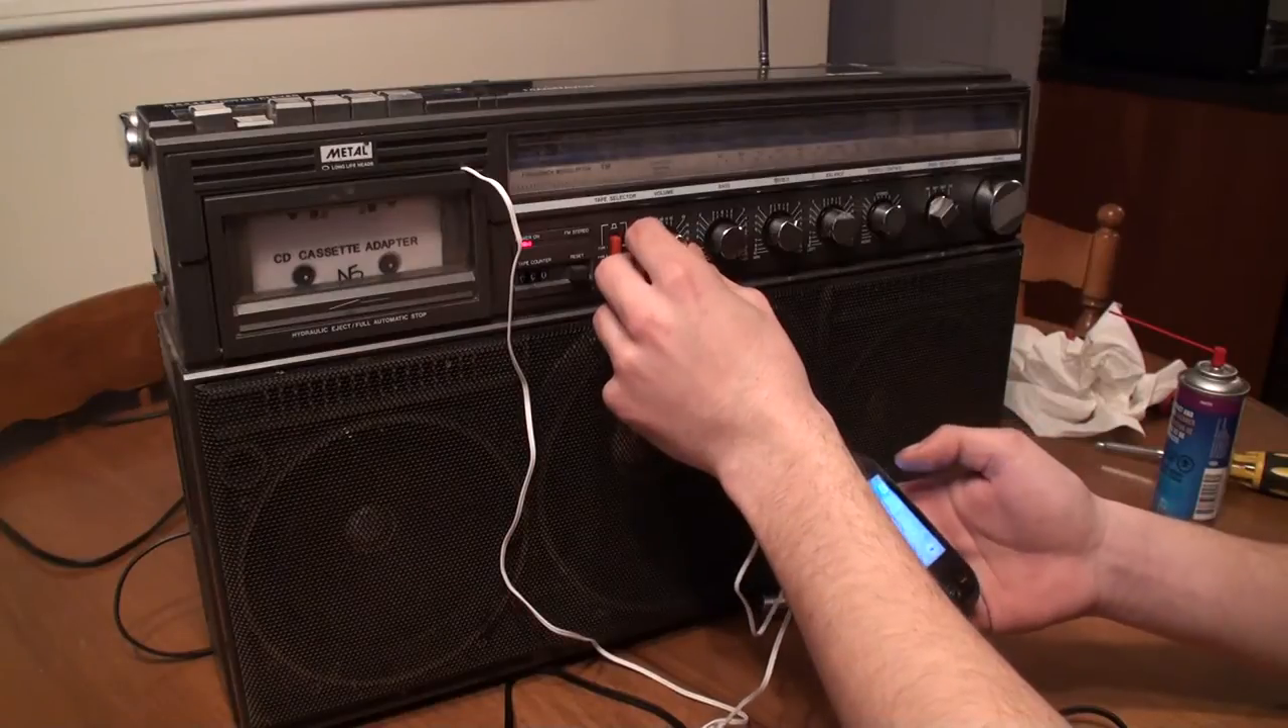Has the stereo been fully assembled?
Yes.